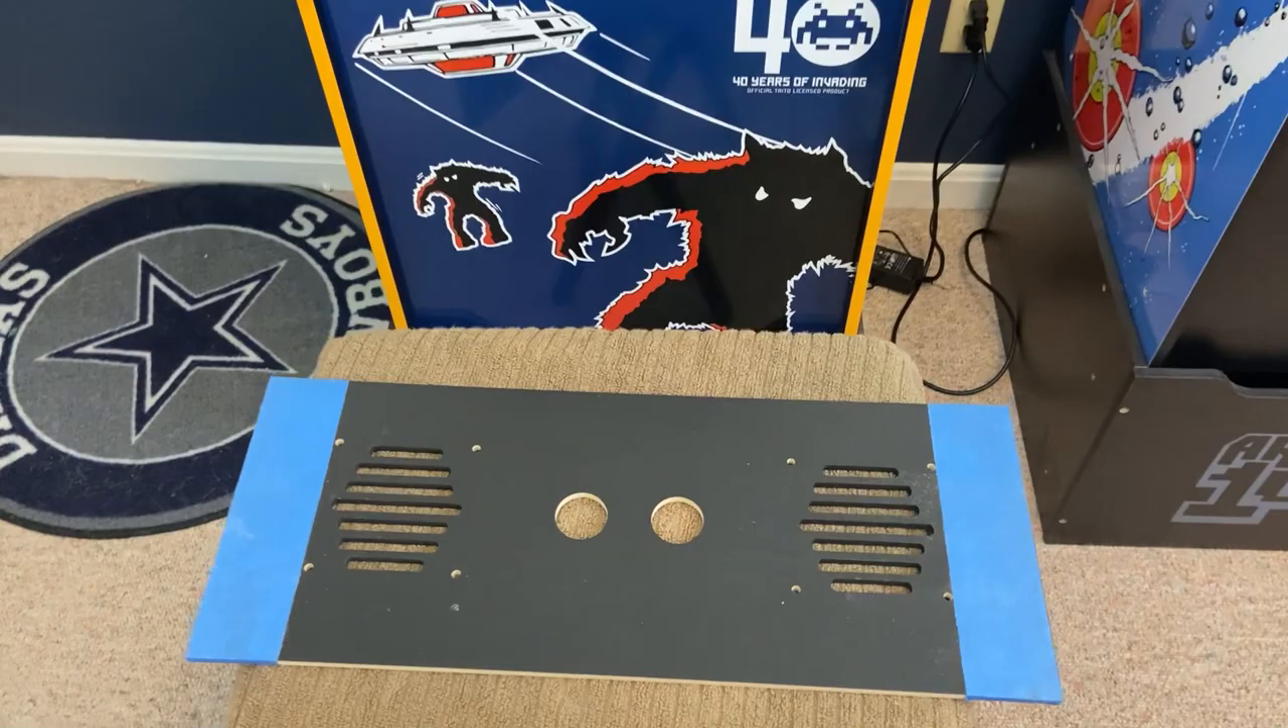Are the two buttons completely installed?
No.